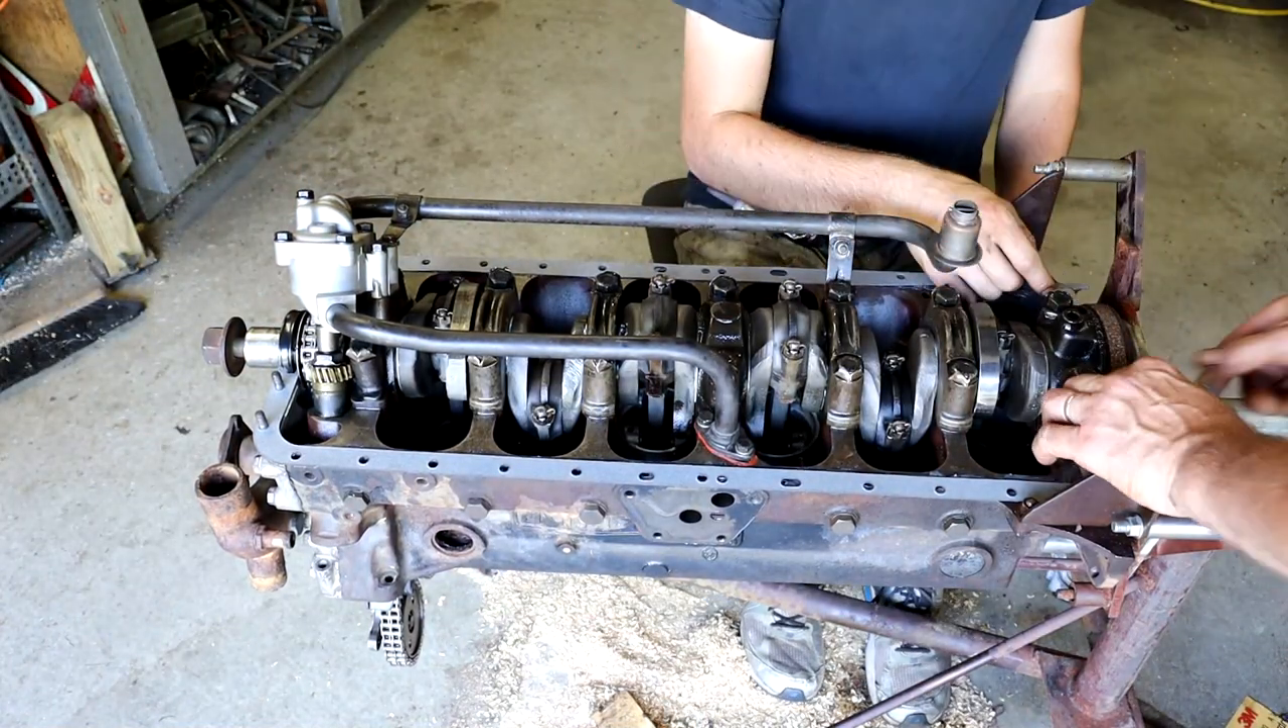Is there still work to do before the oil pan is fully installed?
Yes.